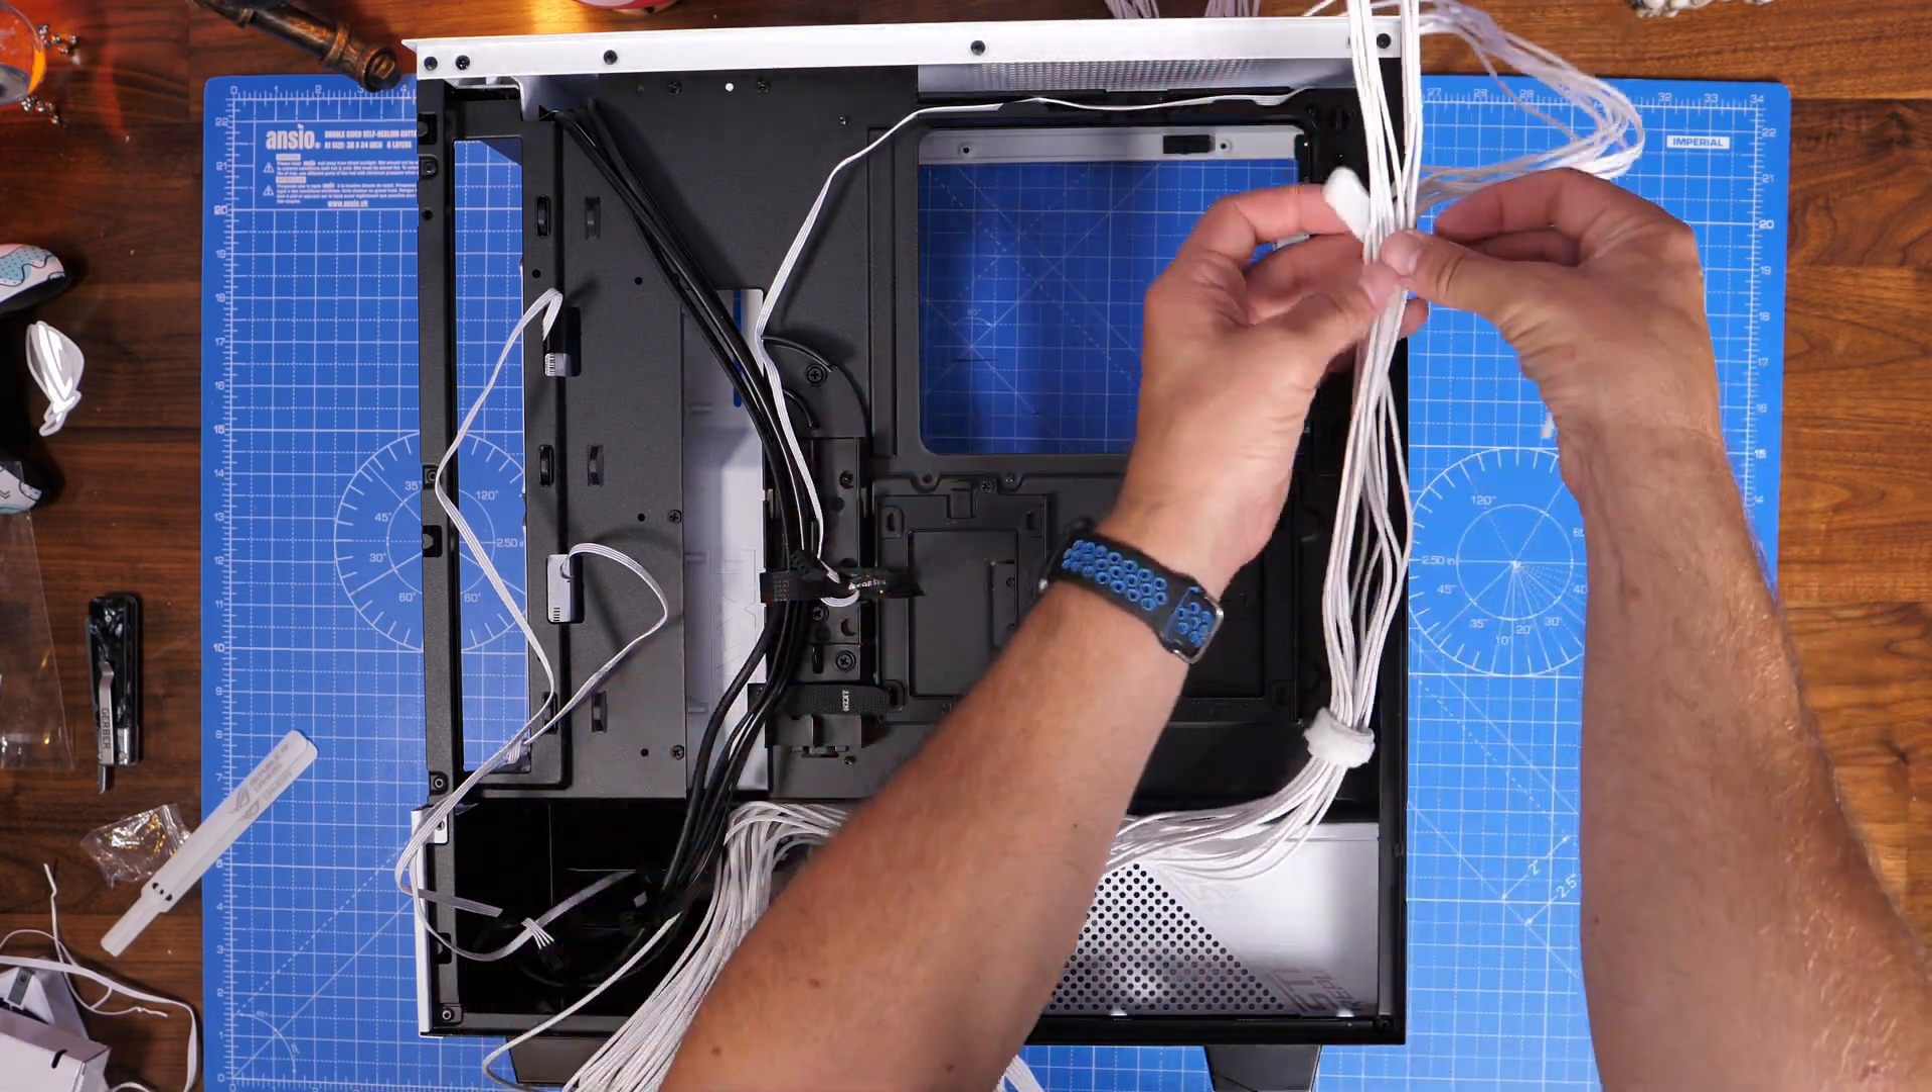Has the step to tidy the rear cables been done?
No.